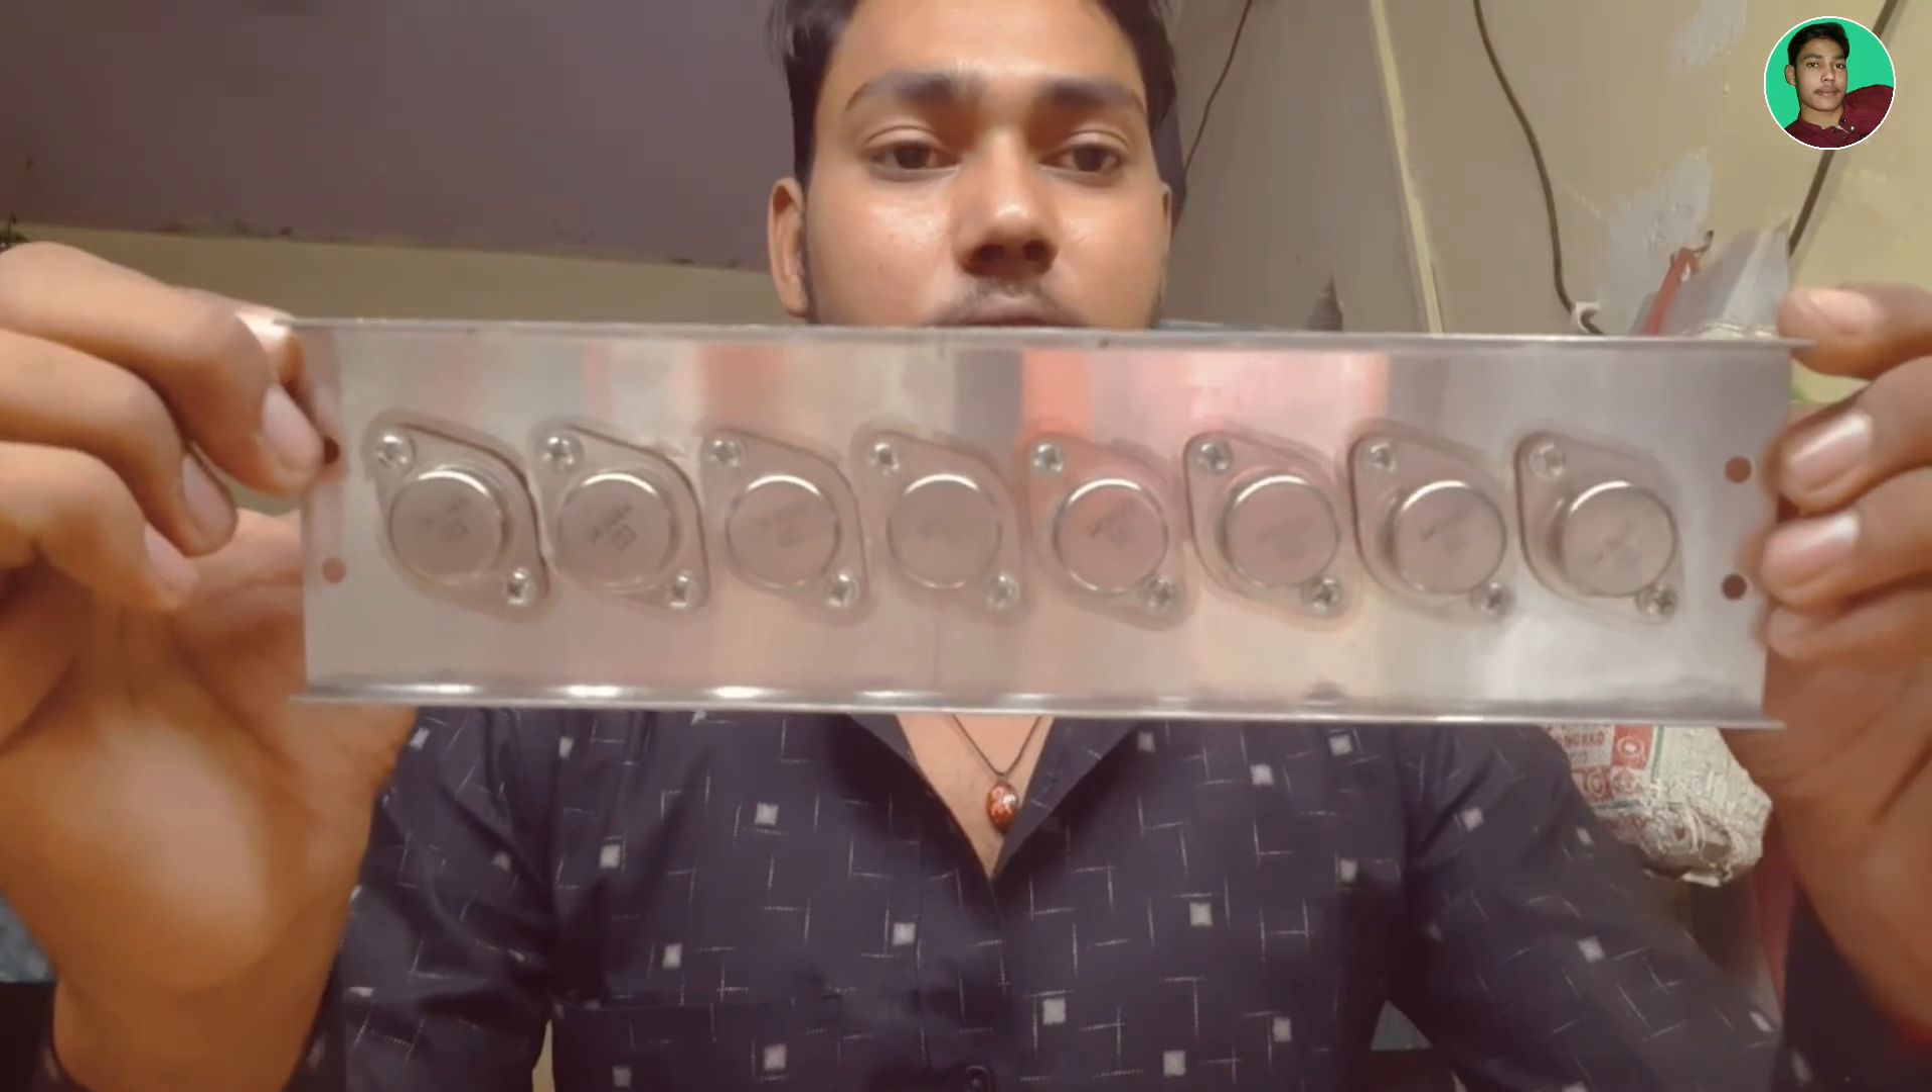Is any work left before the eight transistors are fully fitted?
No.